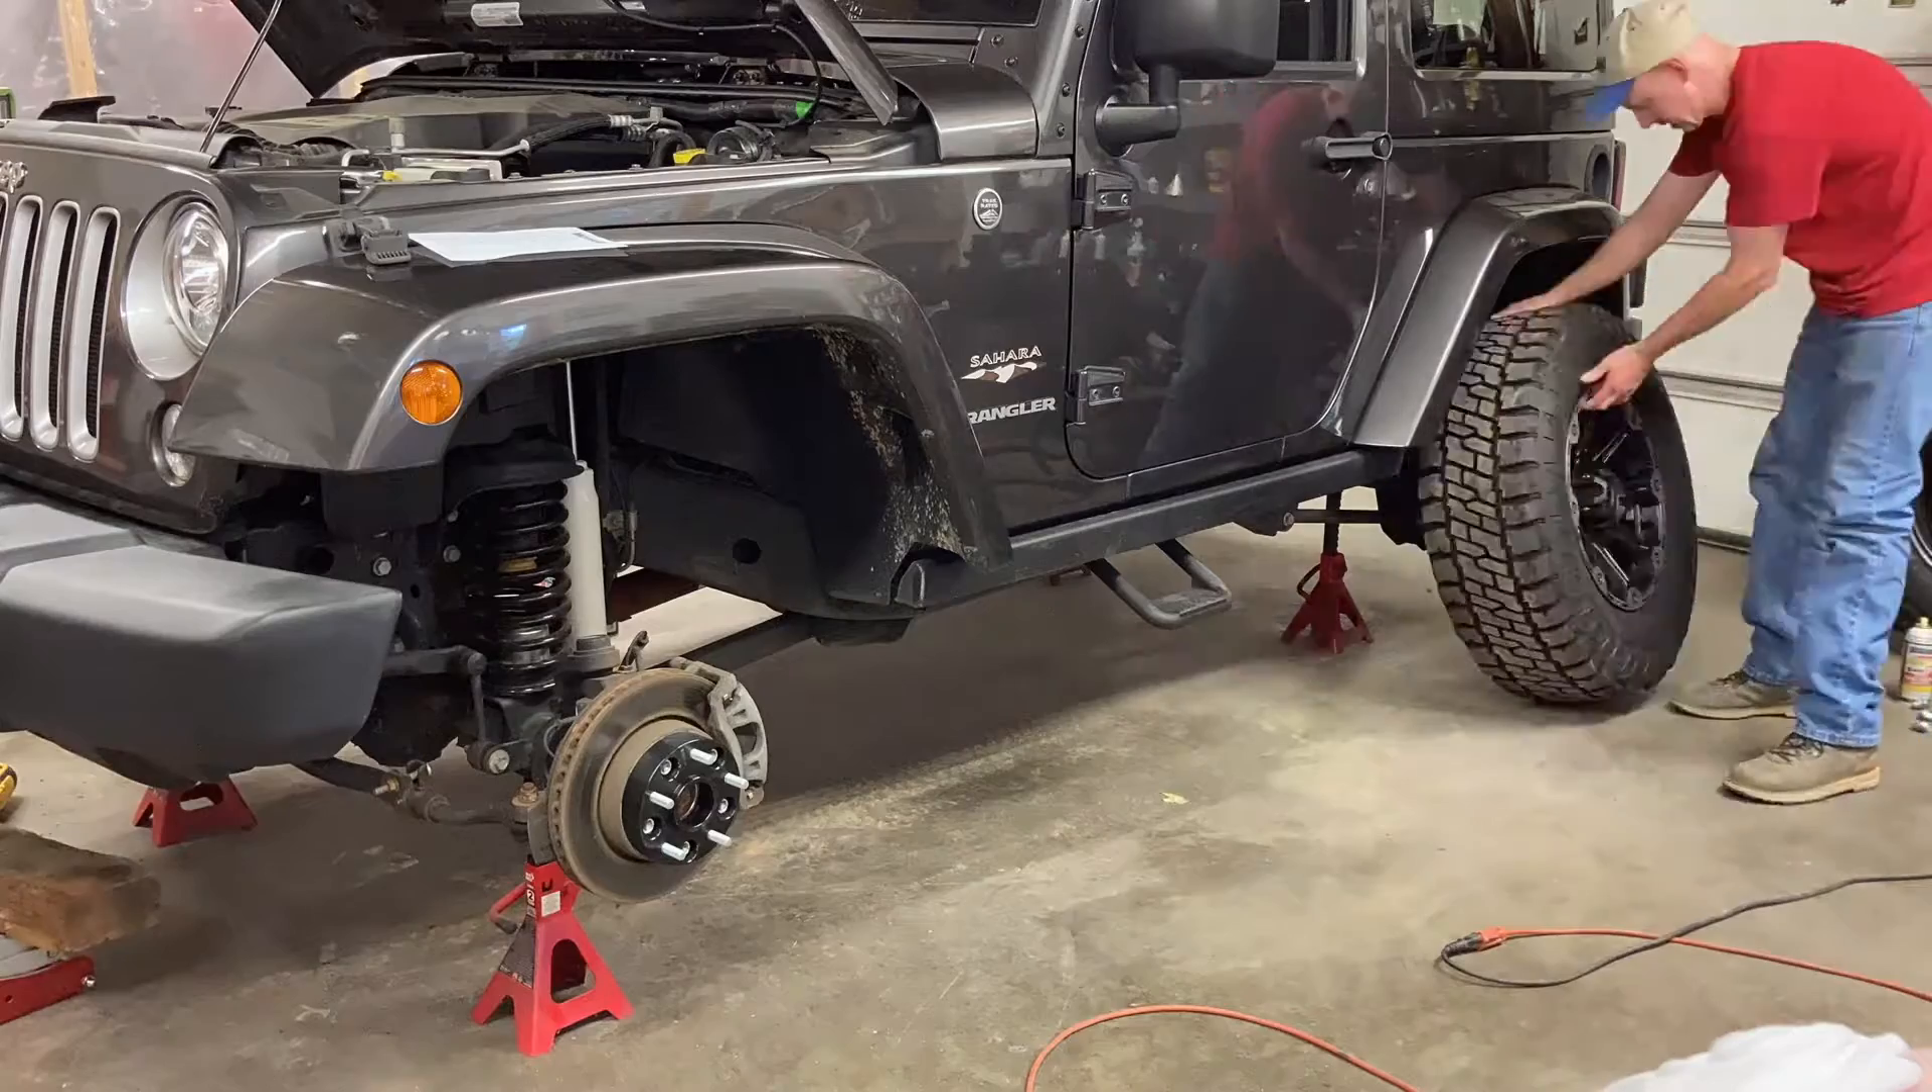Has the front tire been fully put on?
No.